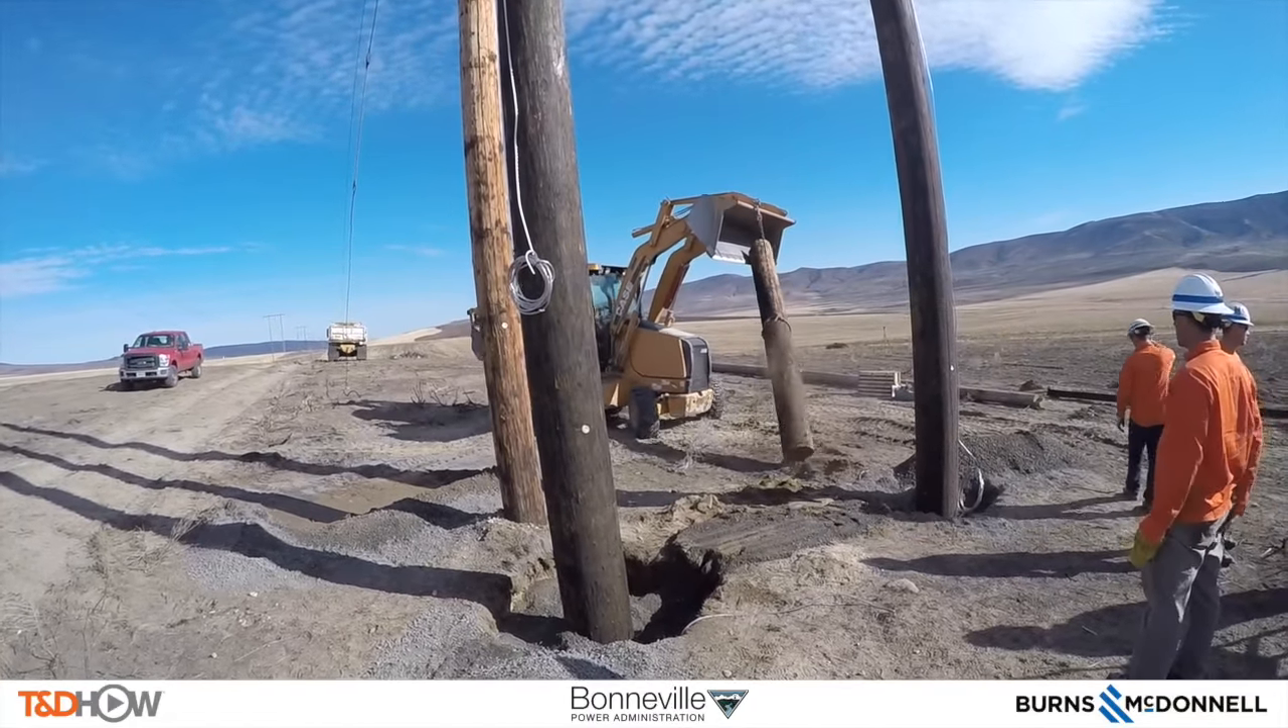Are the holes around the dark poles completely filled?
No.